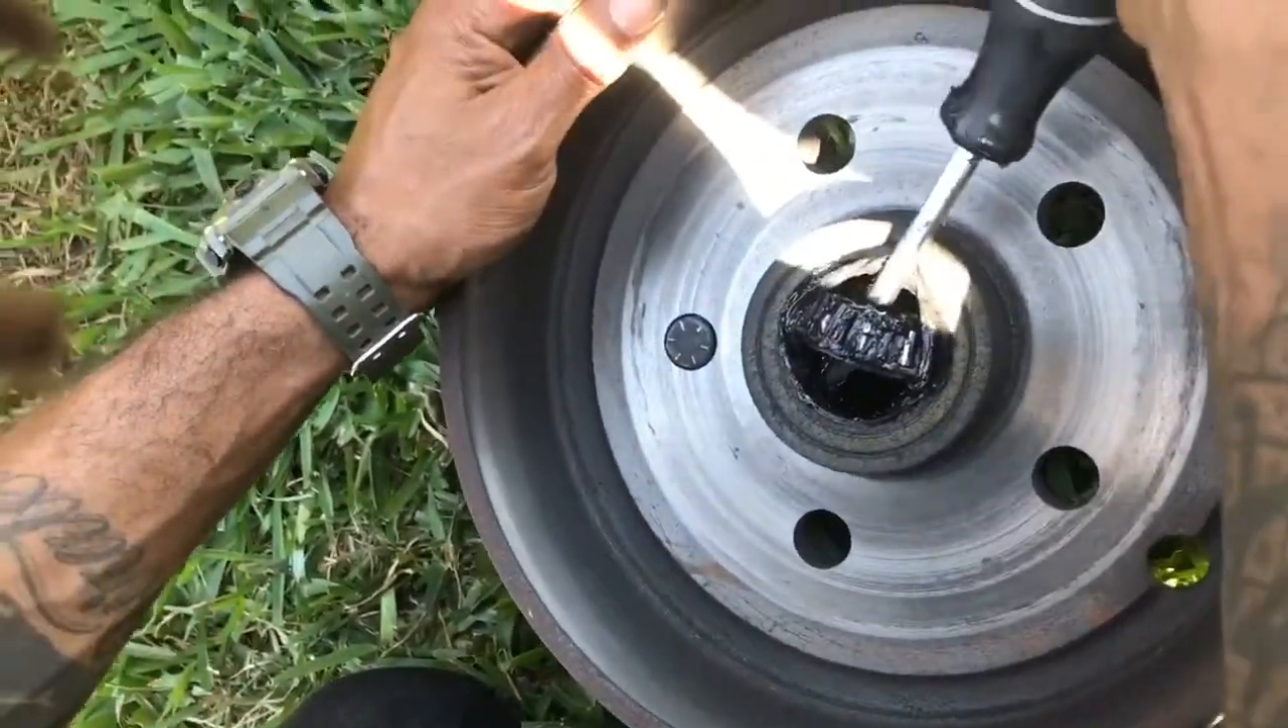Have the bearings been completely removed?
No.